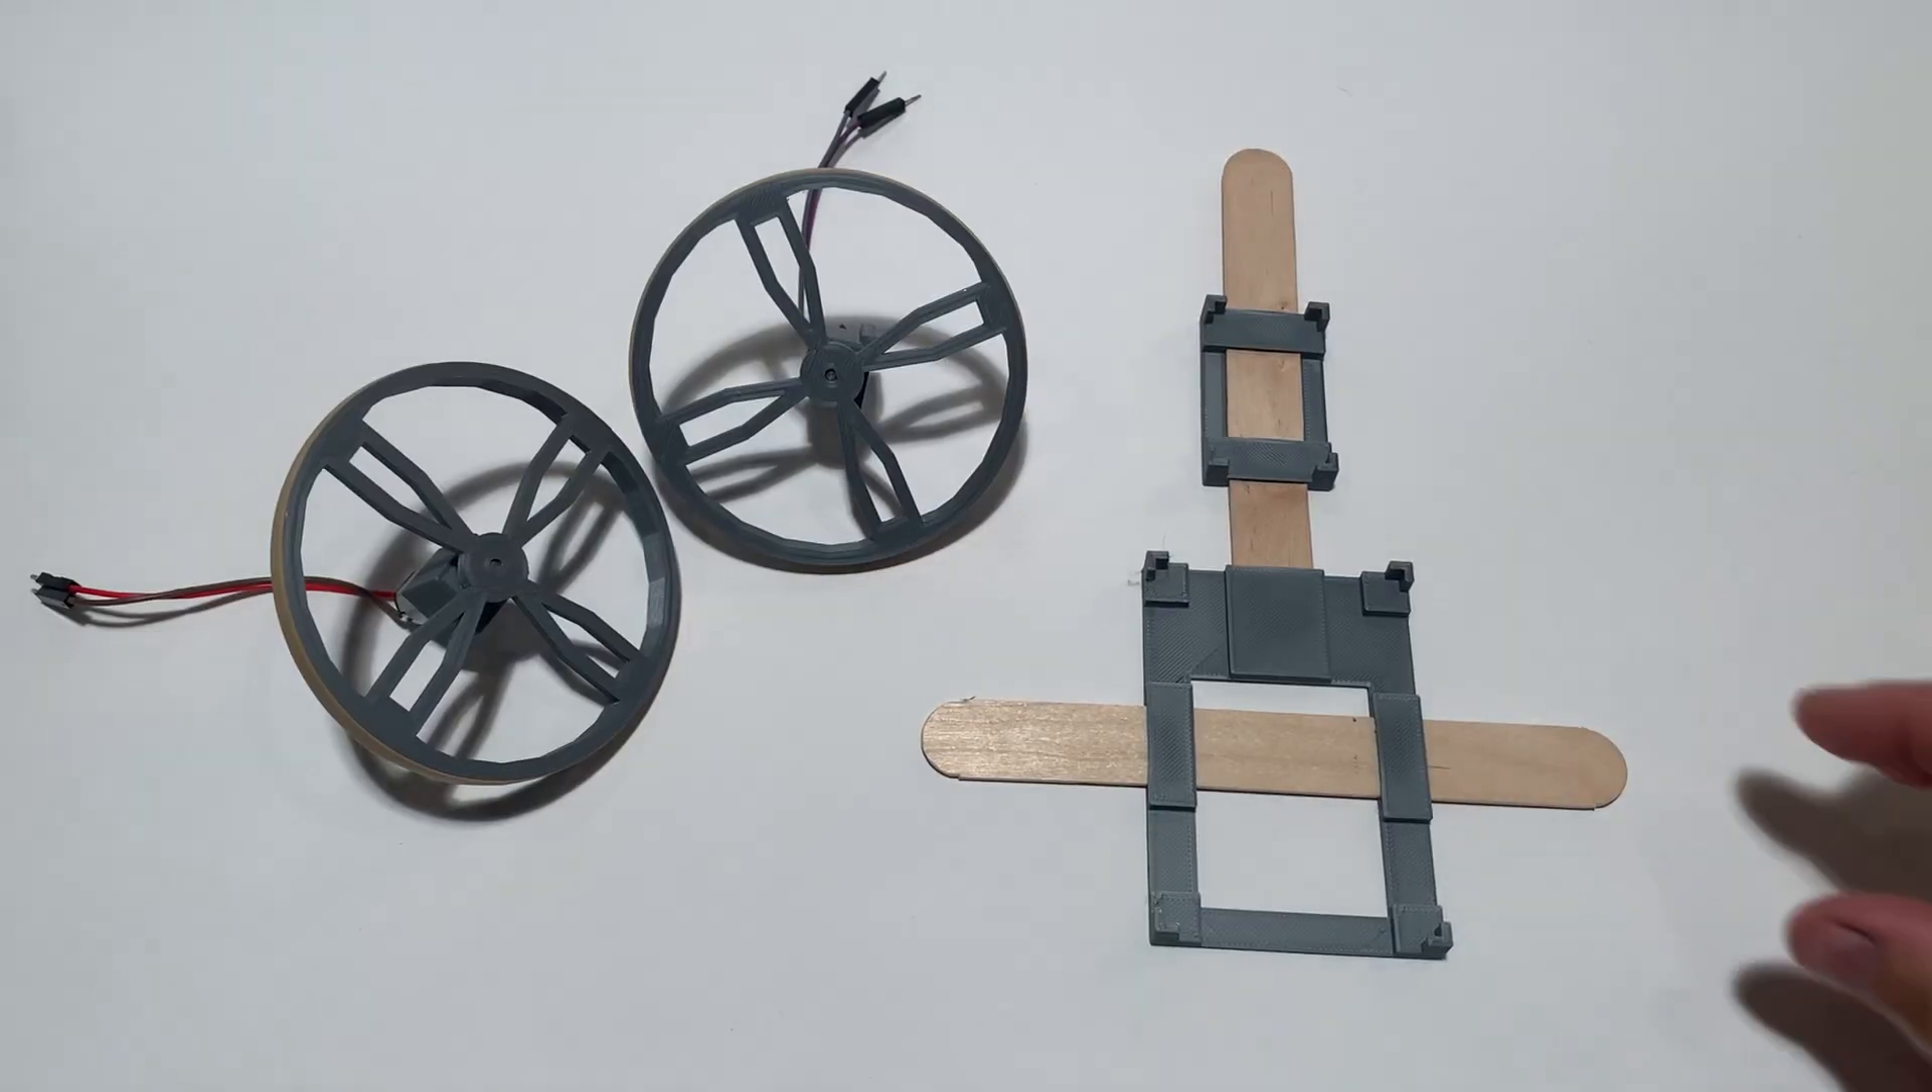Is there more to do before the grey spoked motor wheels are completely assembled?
No.